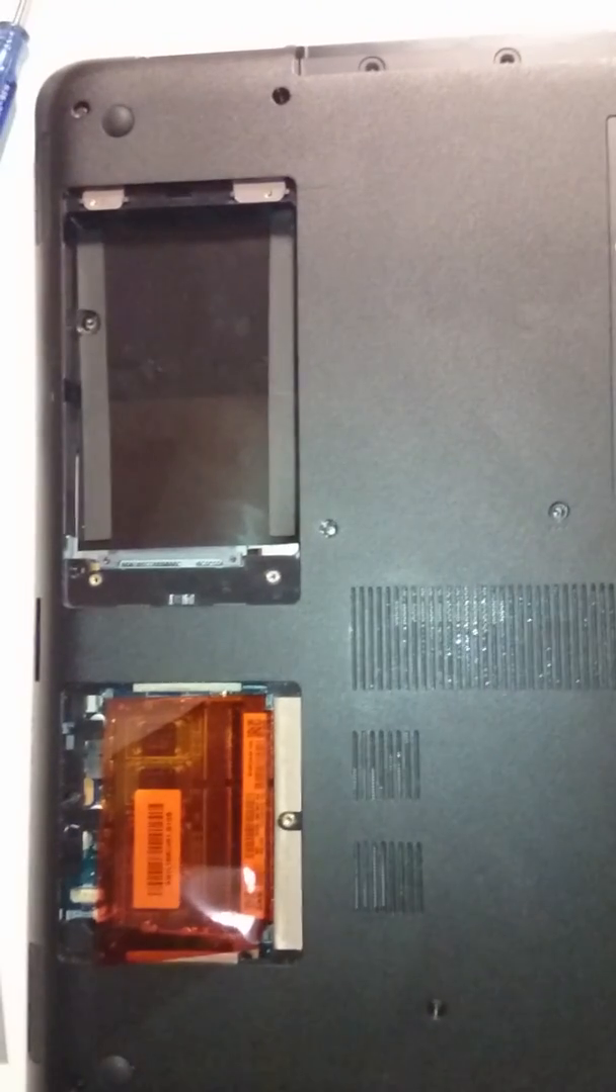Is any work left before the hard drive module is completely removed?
No.